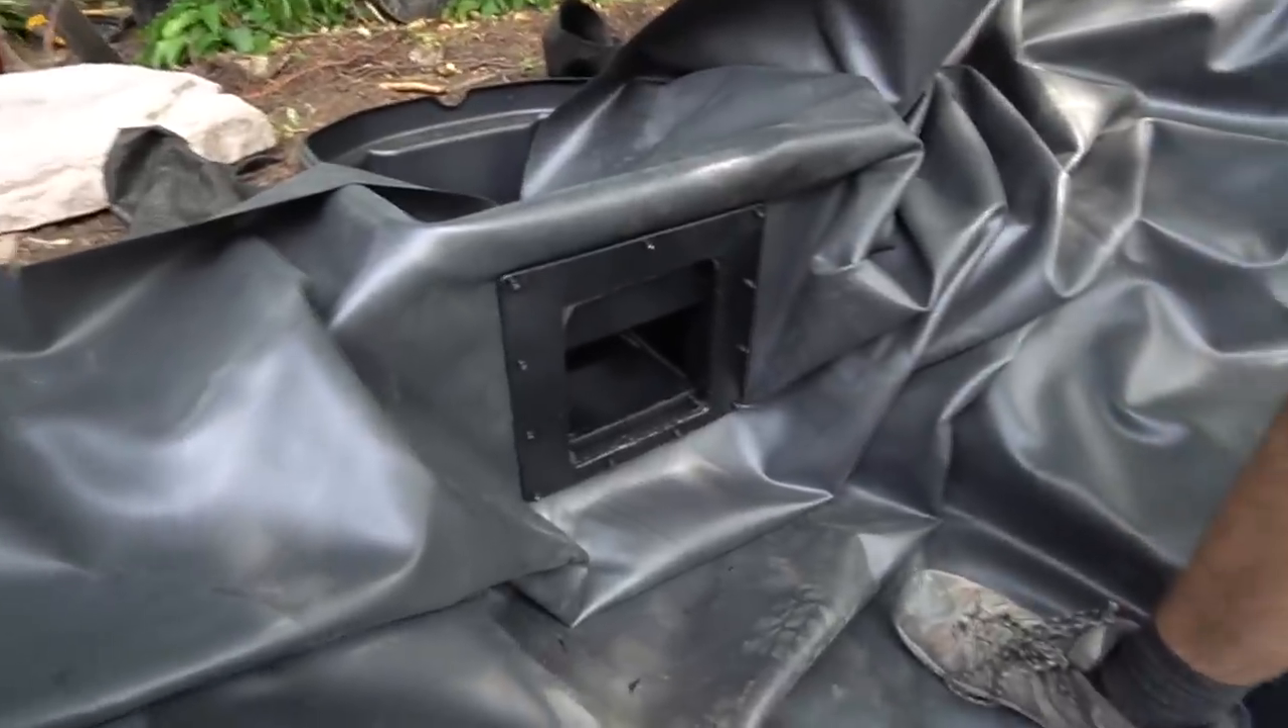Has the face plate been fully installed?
Yes.